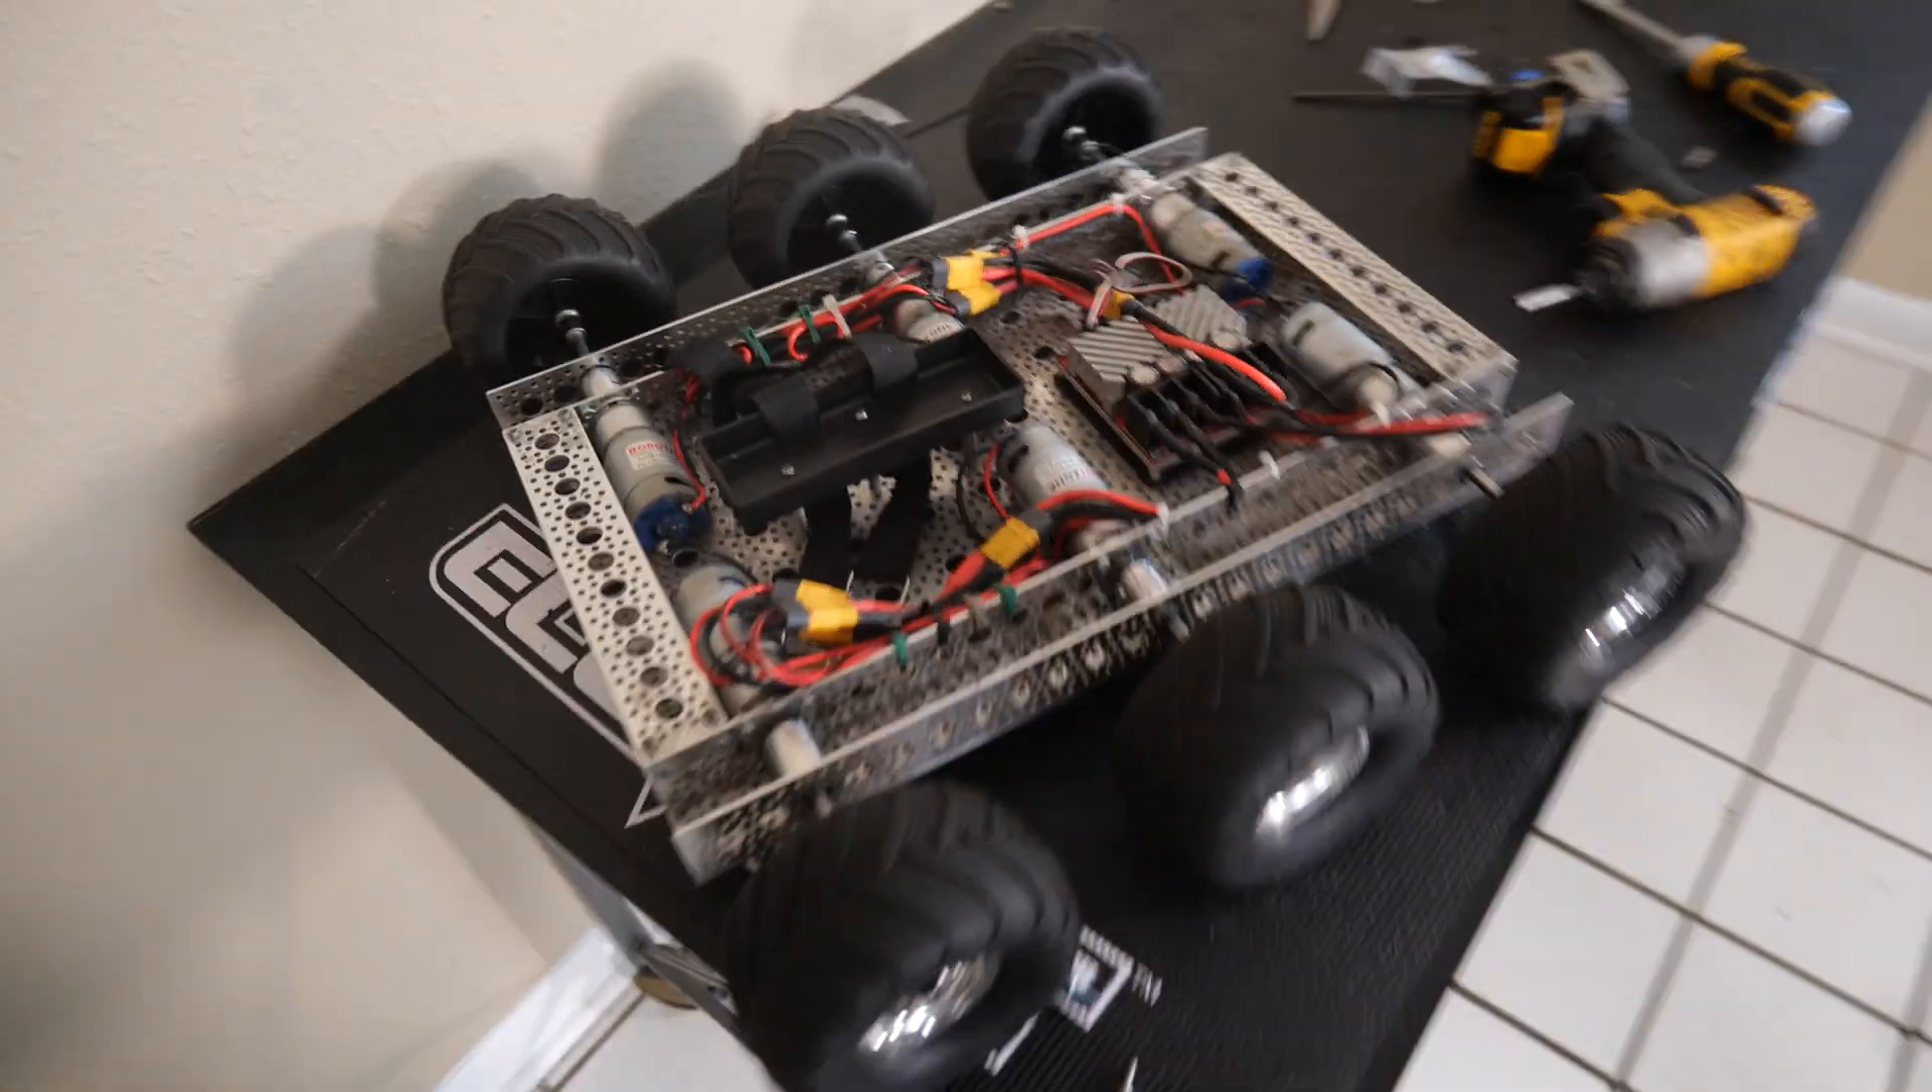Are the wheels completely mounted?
Yes.